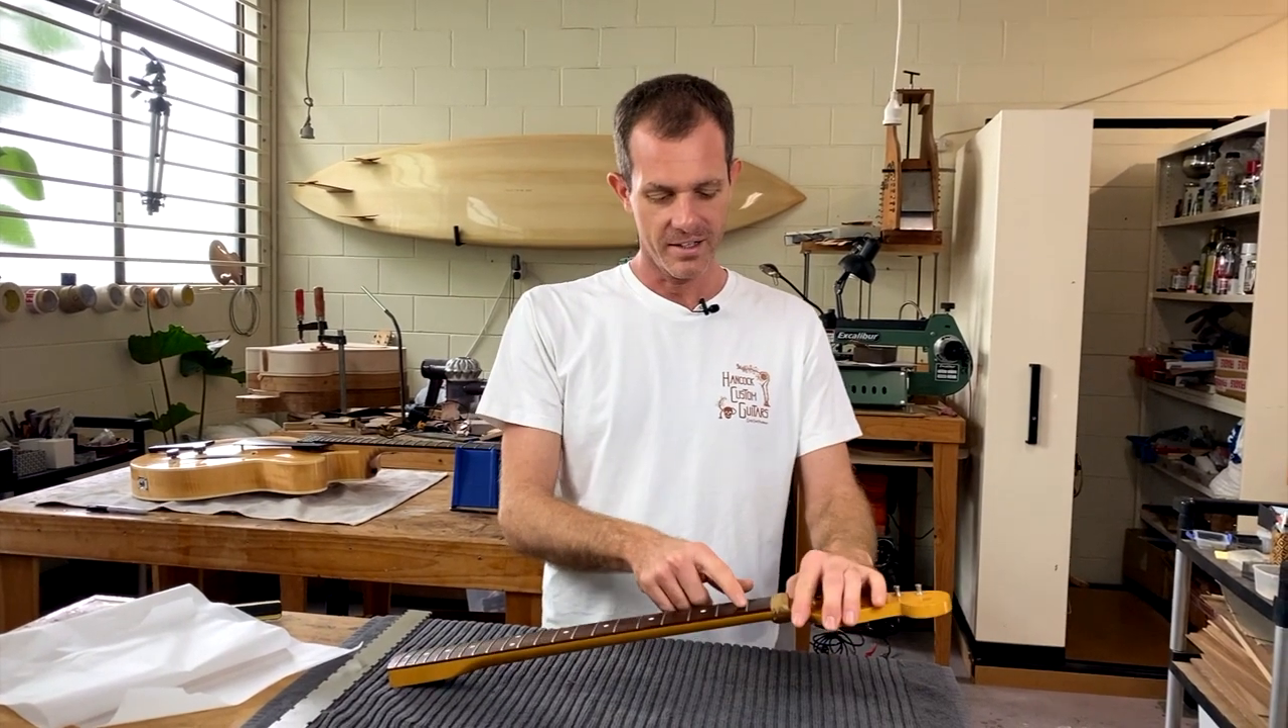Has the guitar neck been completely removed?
Yes.